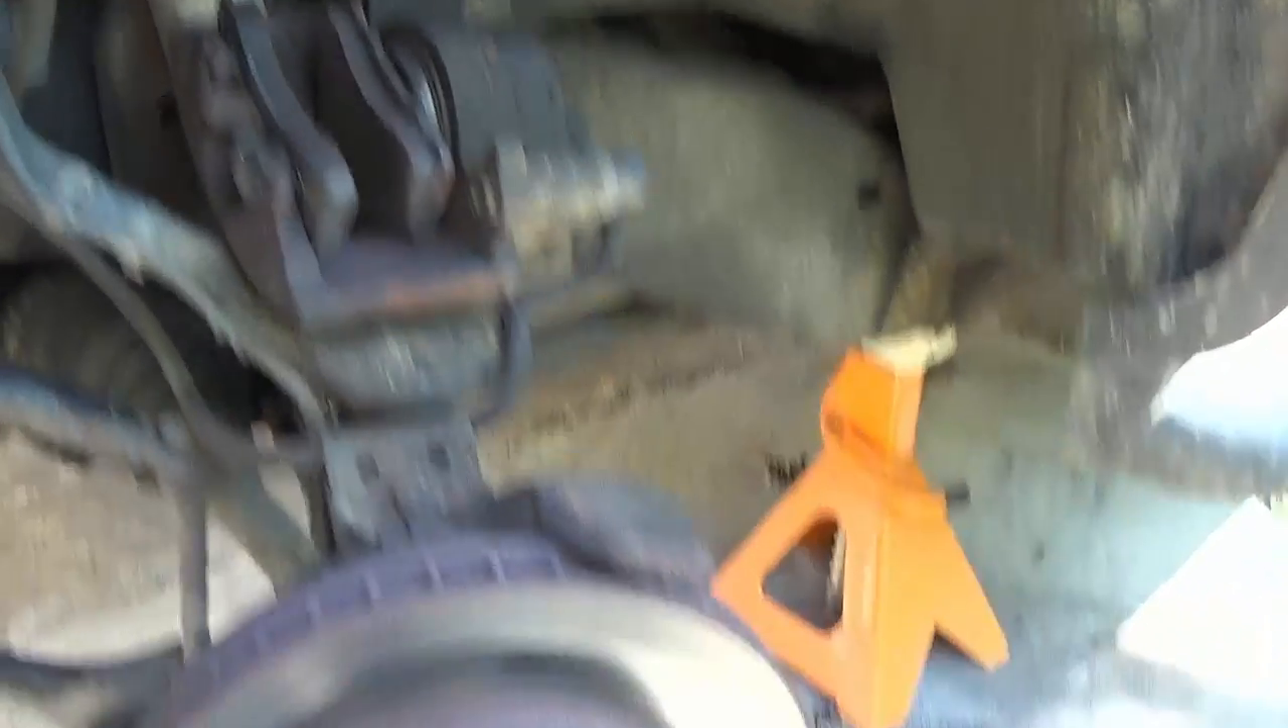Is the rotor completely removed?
No.